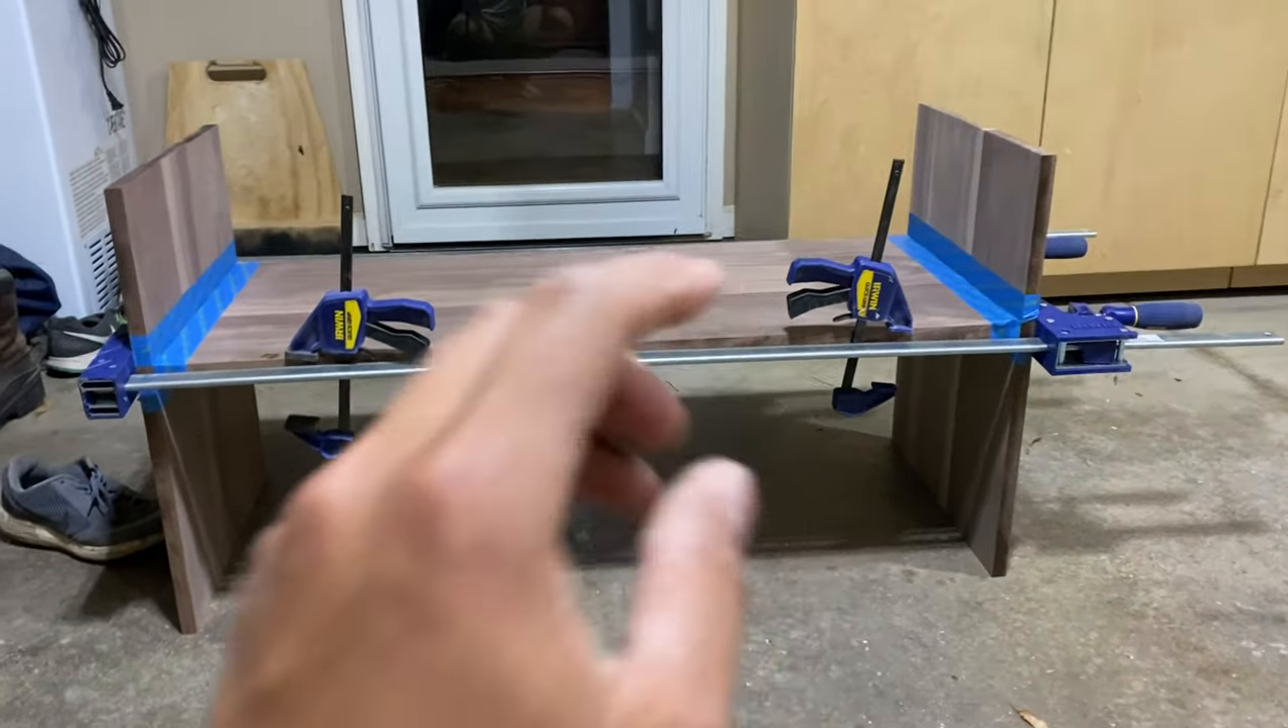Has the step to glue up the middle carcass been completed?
Yes.